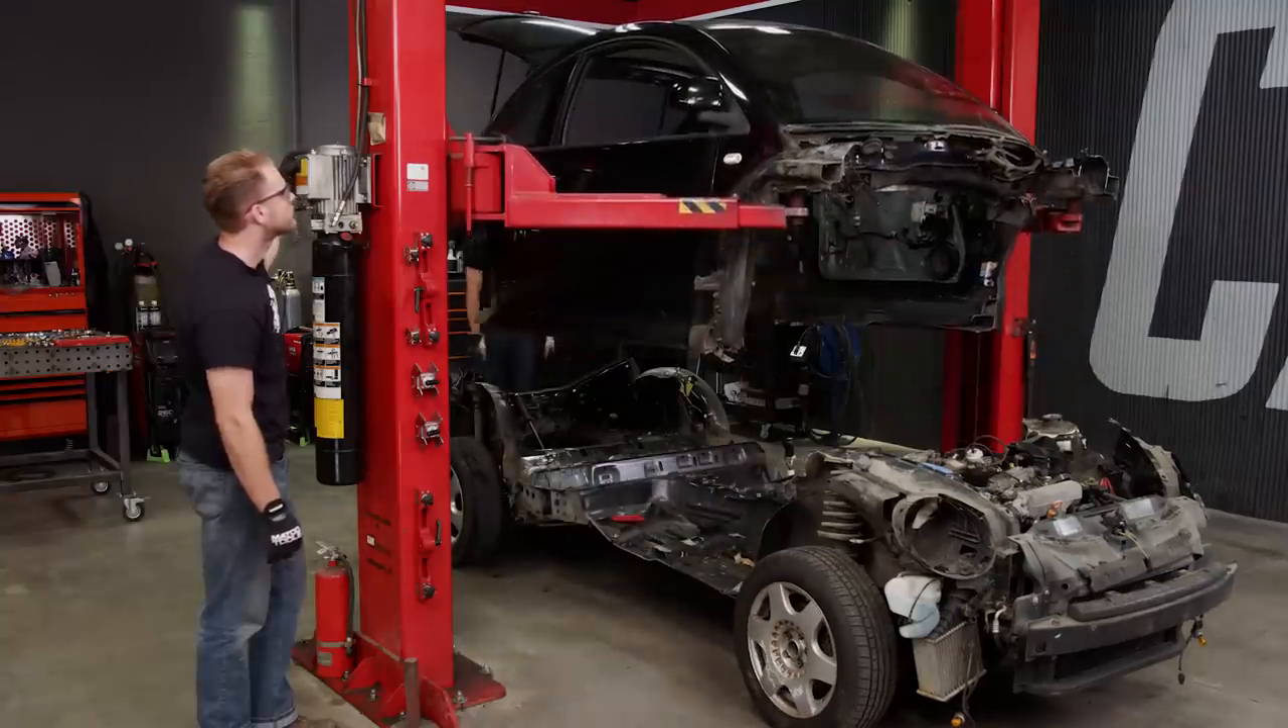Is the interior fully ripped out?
Yes.